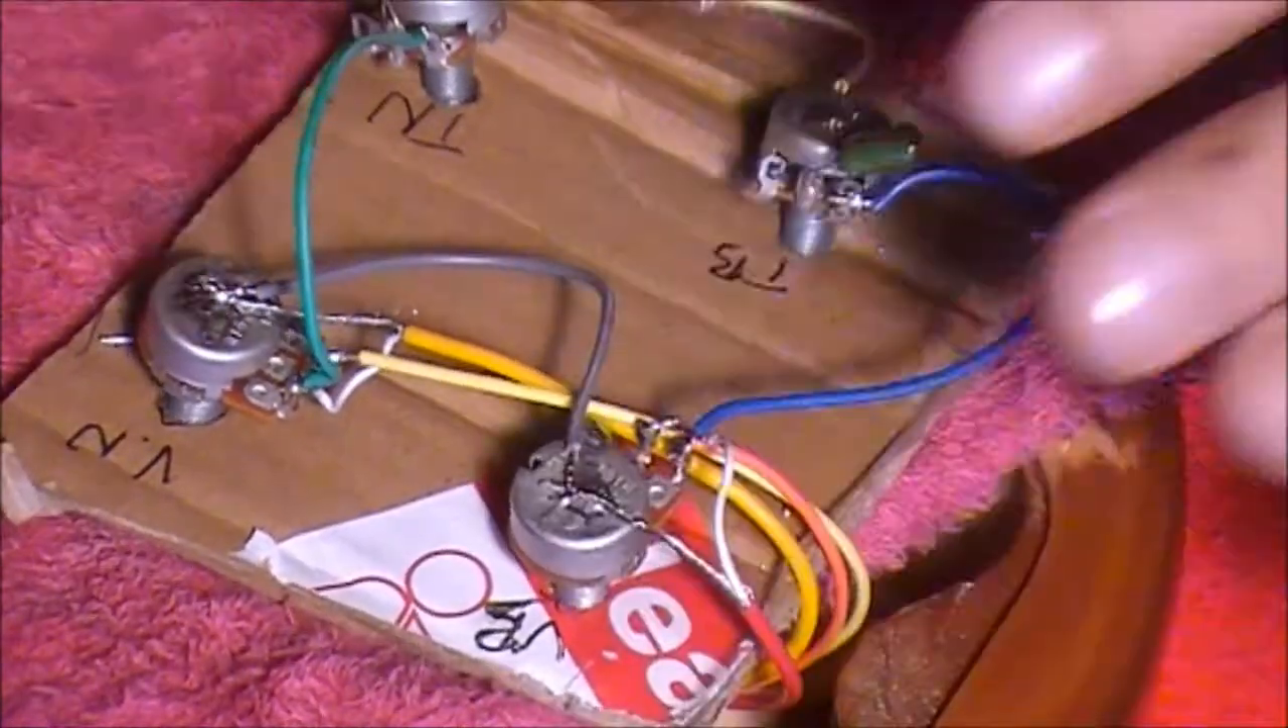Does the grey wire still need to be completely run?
No.